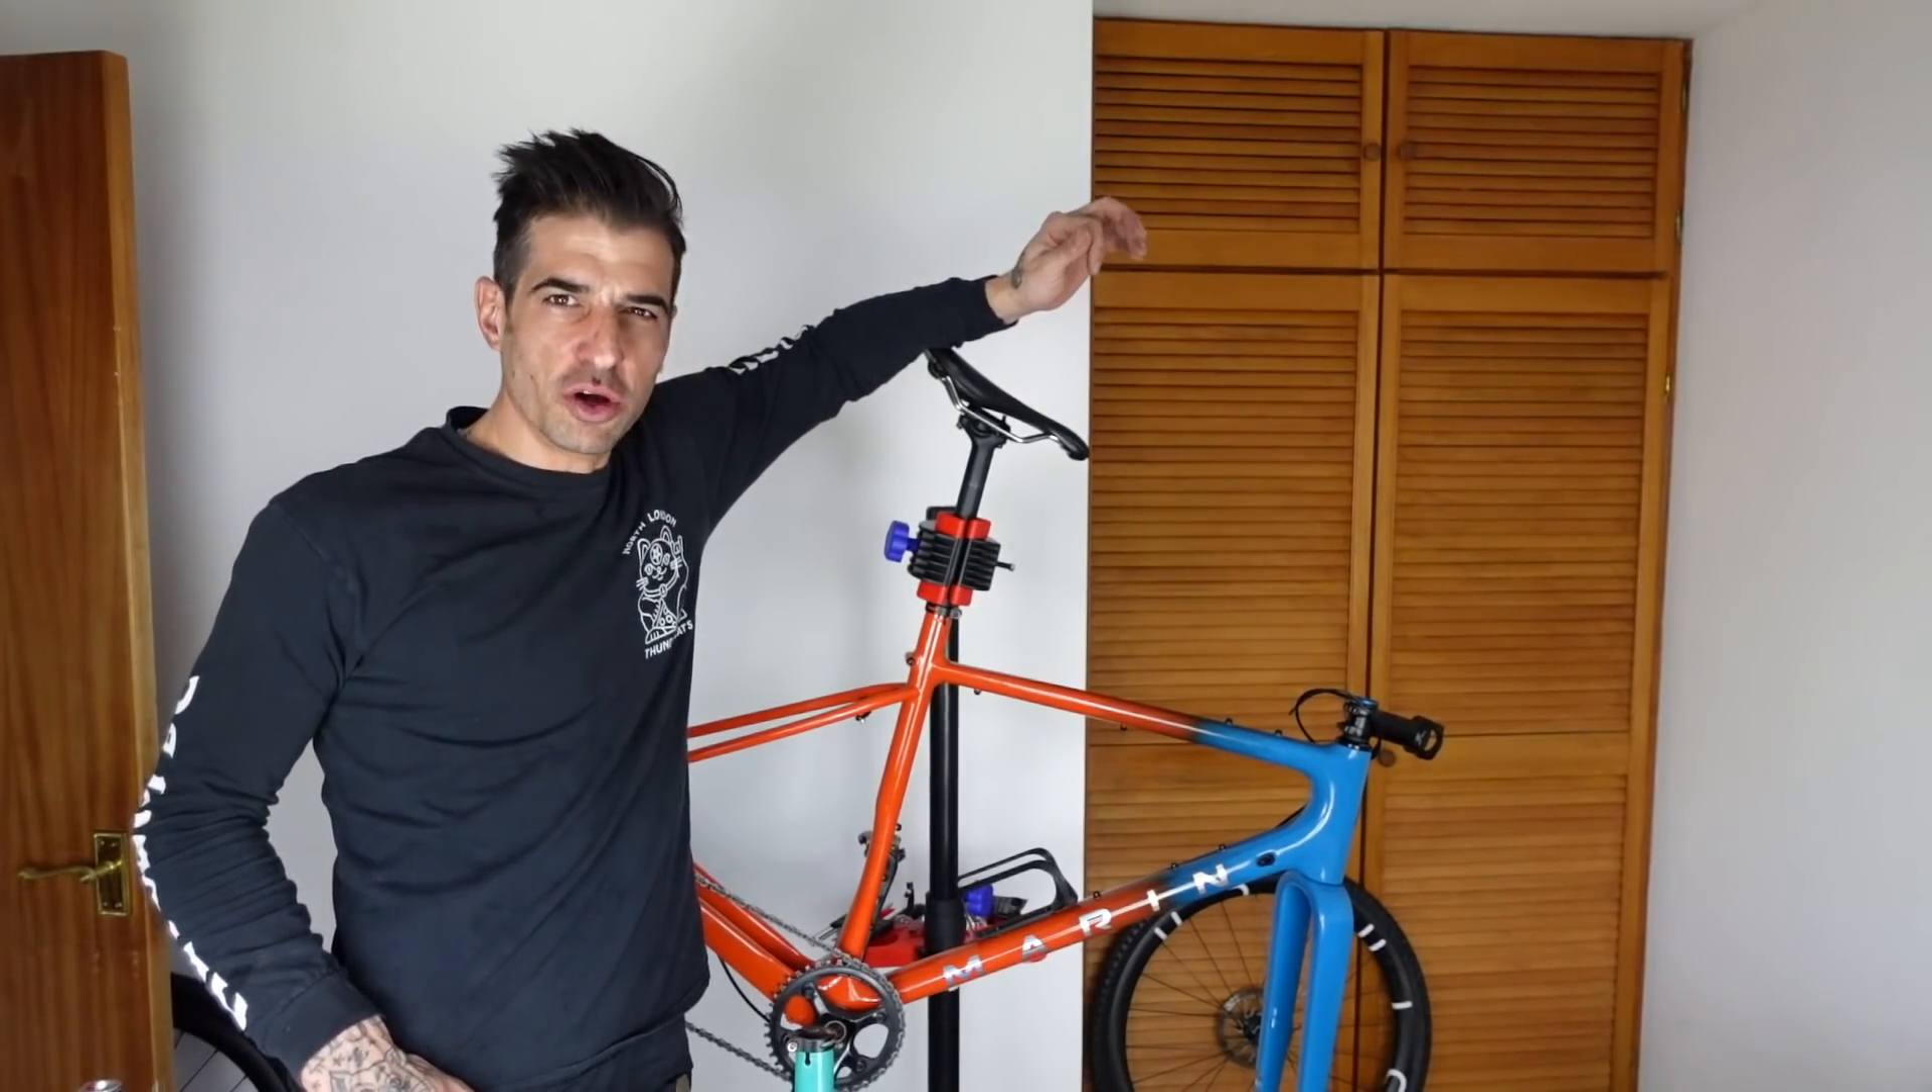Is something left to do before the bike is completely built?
Yes.